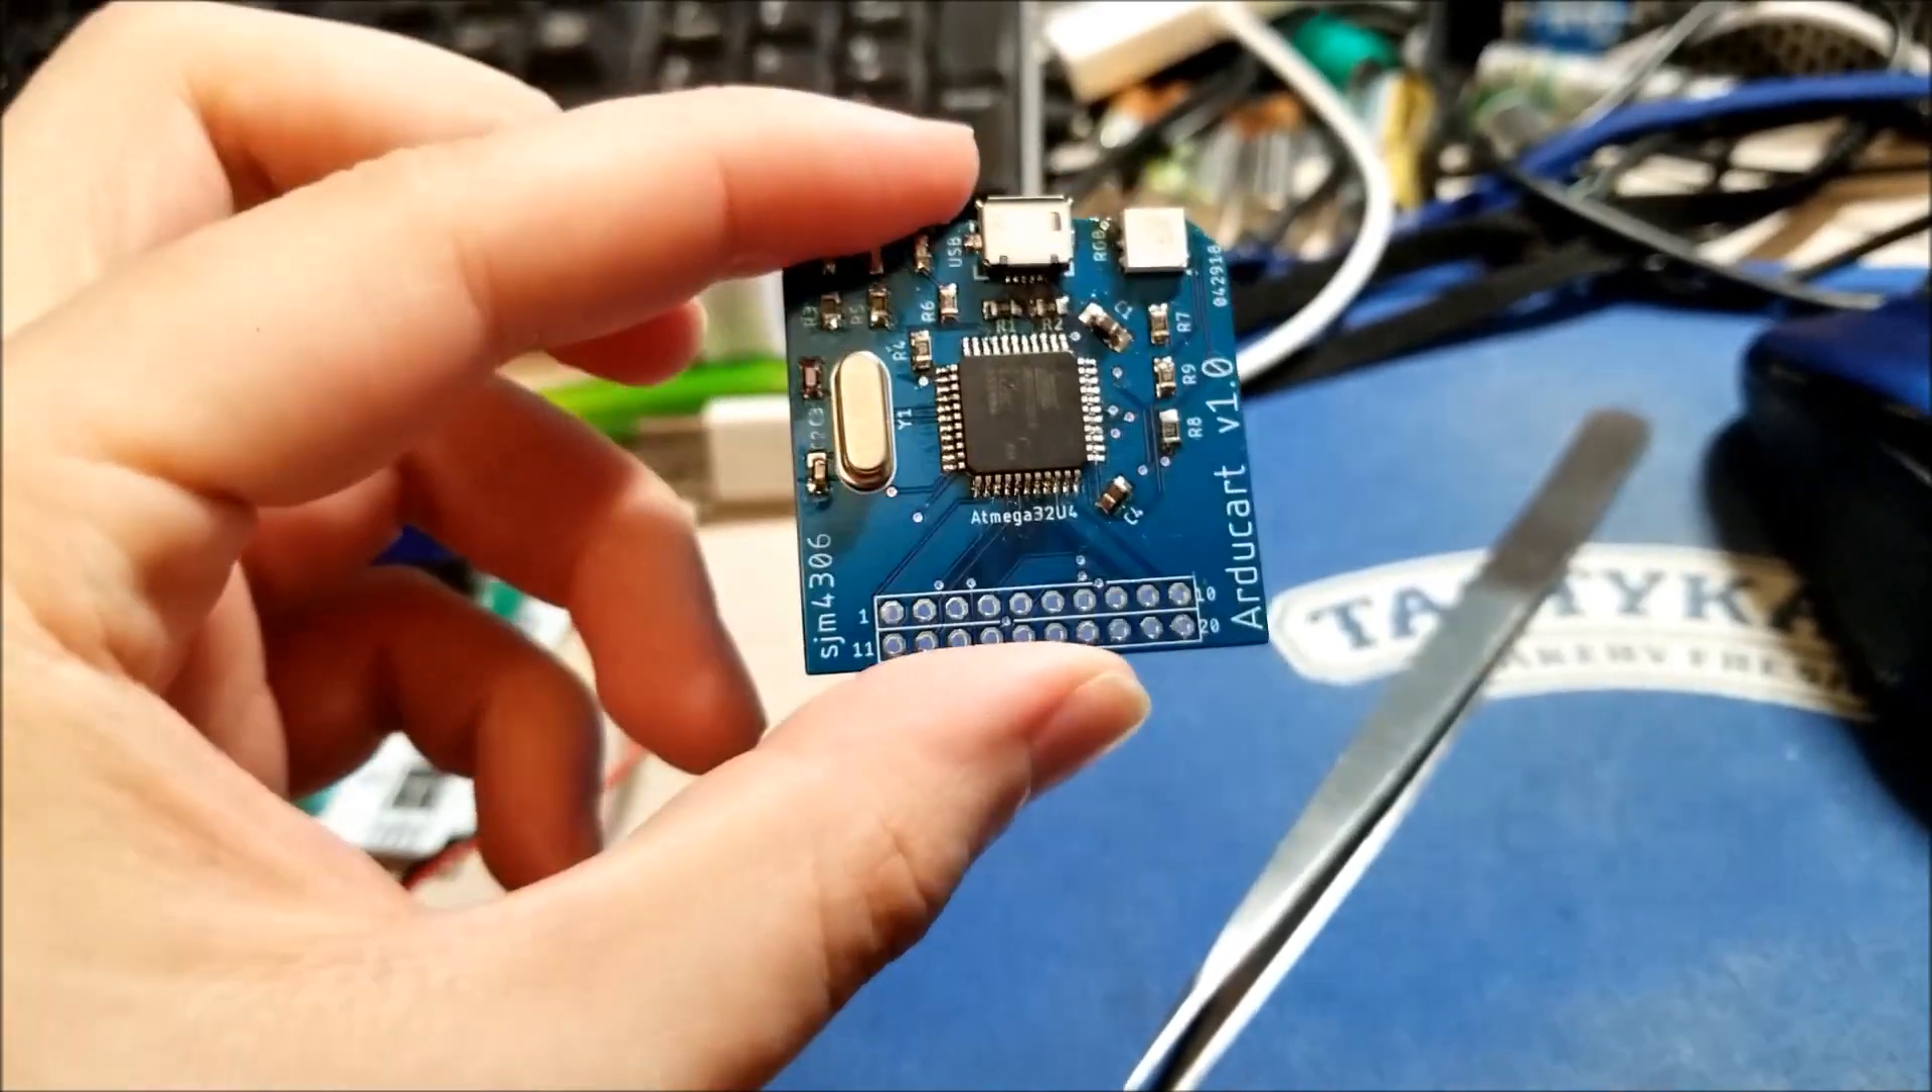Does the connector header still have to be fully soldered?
Yes.